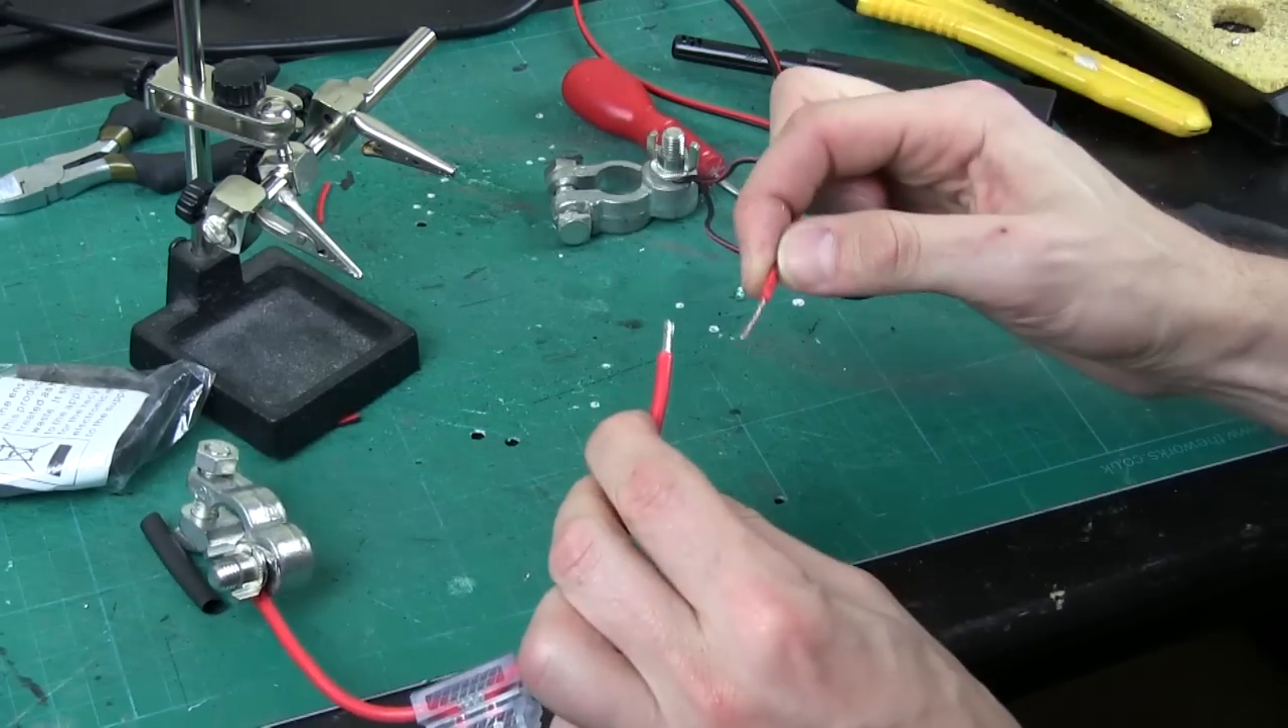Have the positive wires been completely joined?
No.